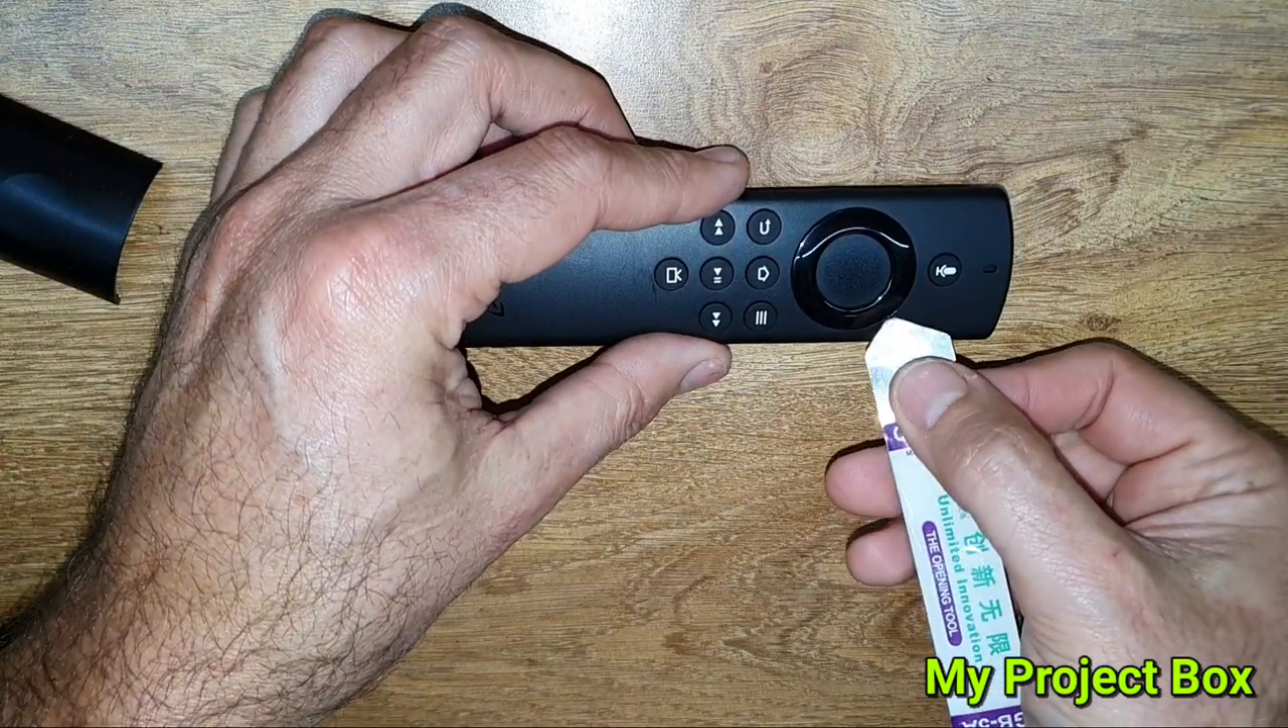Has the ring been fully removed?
No.